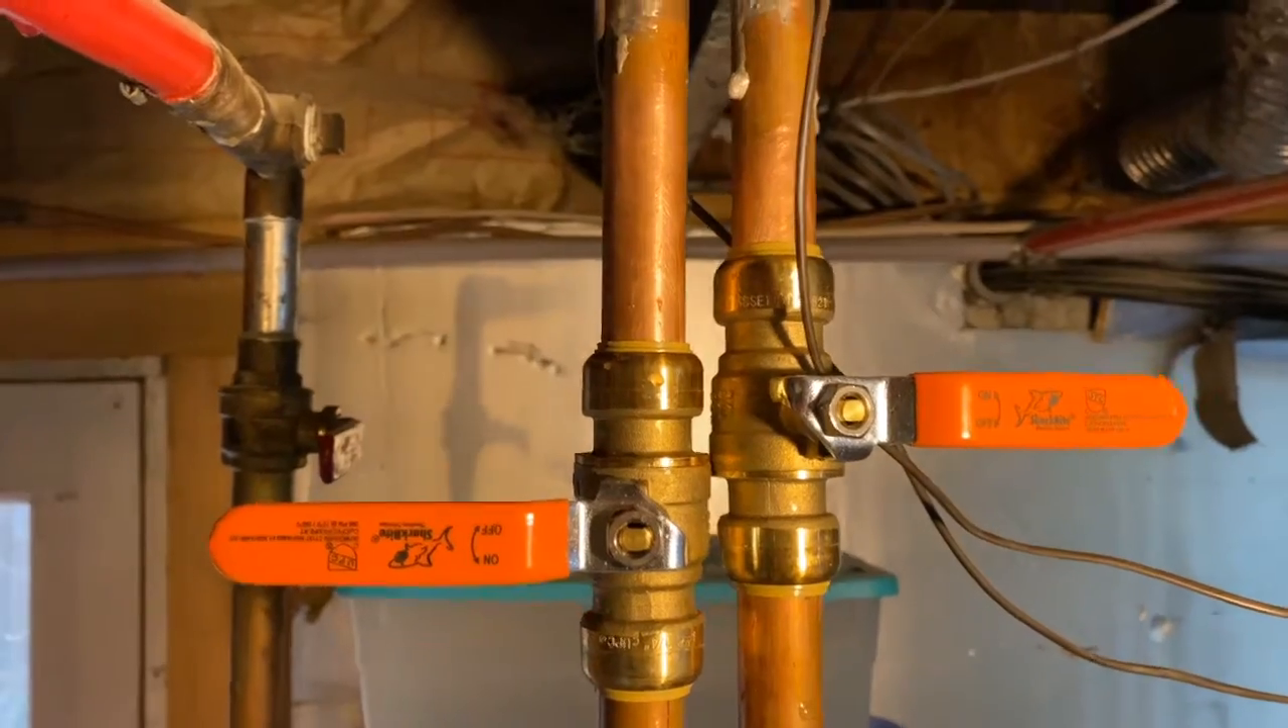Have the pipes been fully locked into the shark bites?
Yes.